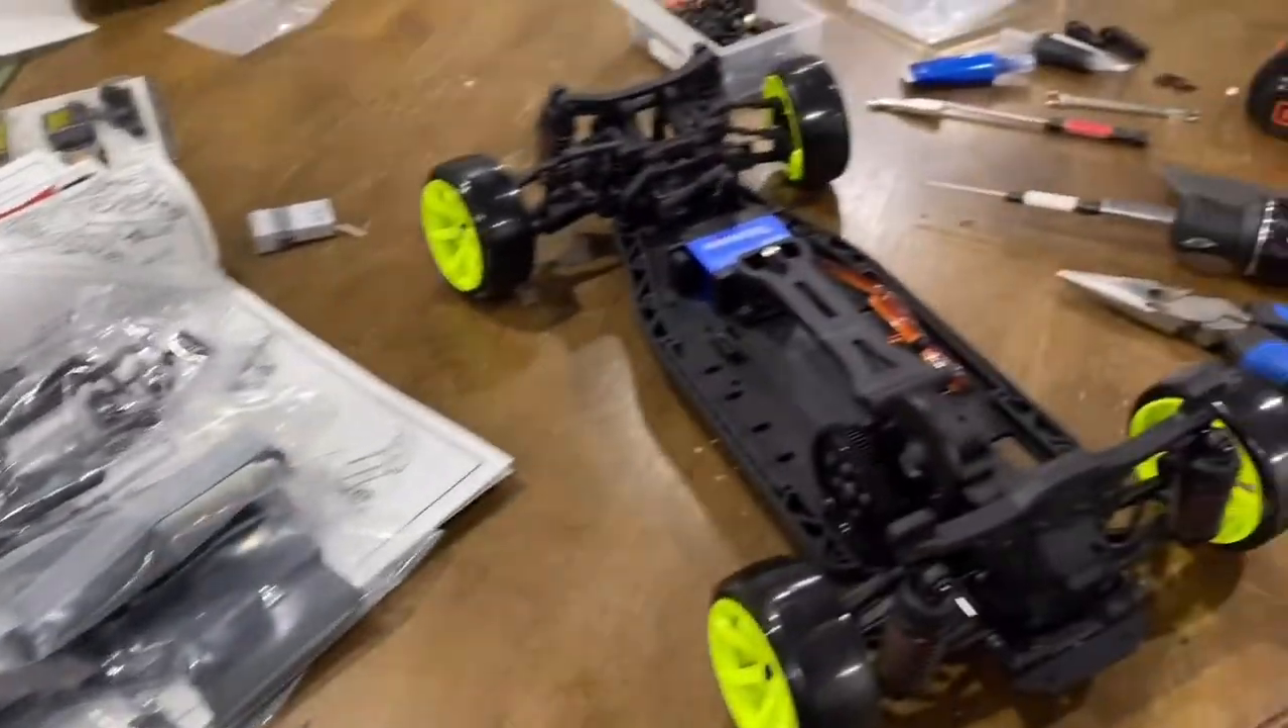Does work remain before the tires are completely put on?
No.